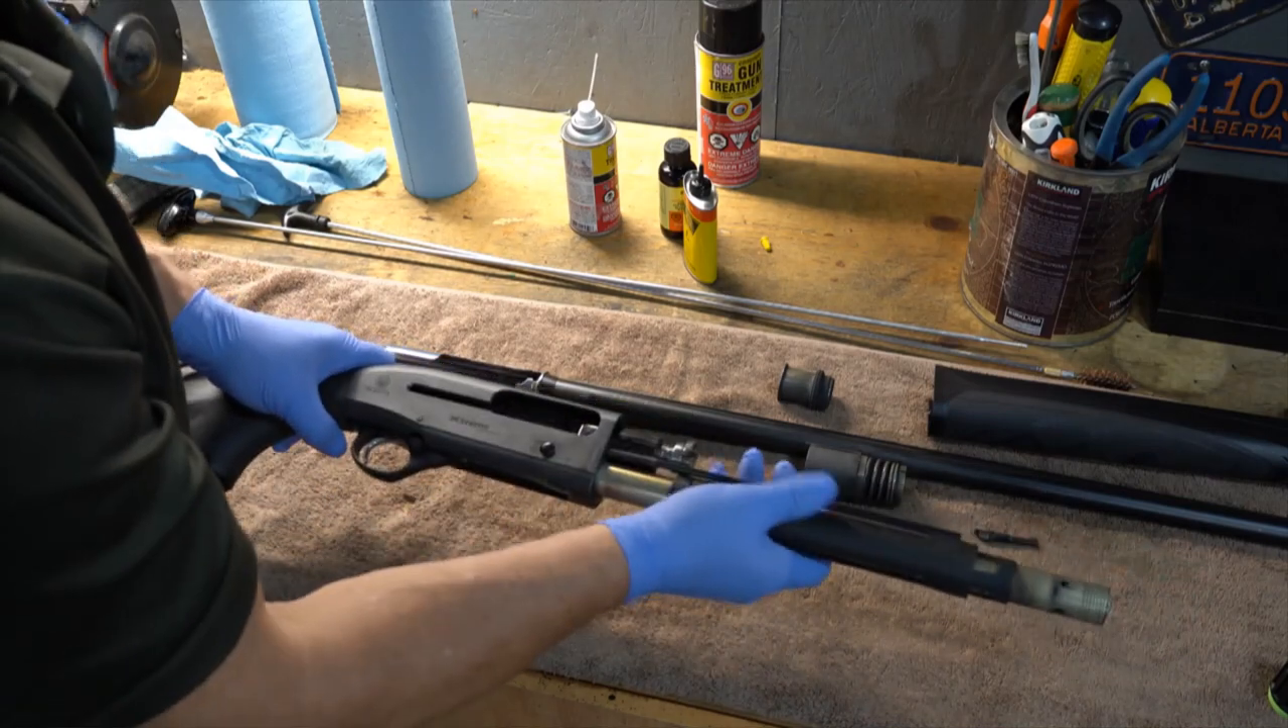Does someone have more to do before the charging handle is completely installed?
Yes.